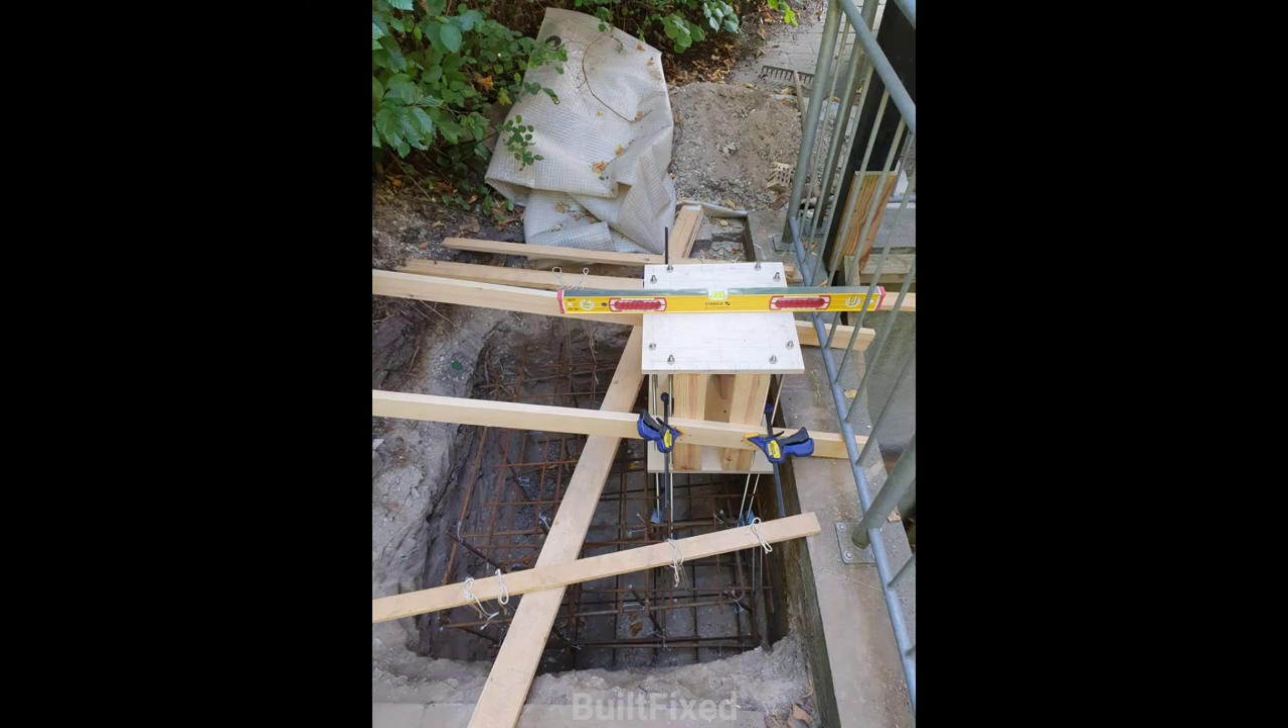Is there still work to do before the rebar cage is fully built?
No.